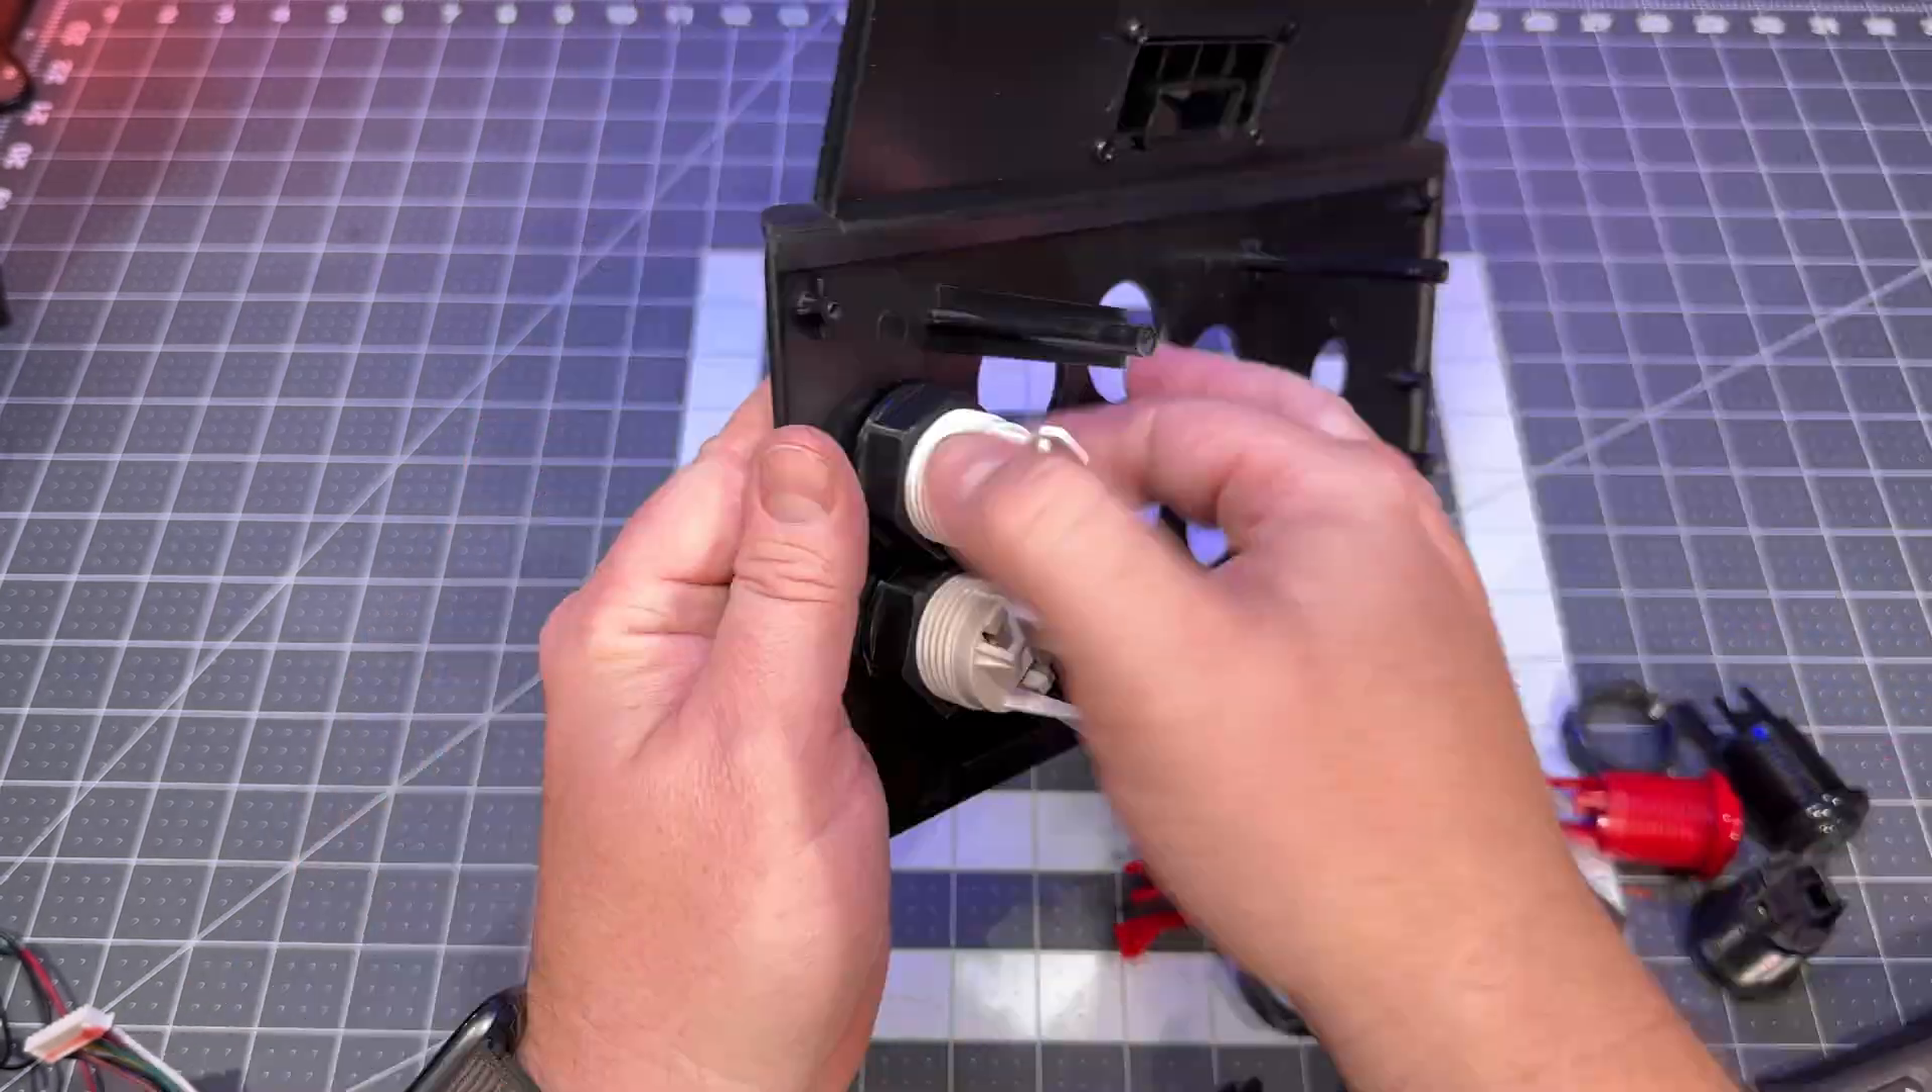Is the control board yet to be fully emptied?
Yes.